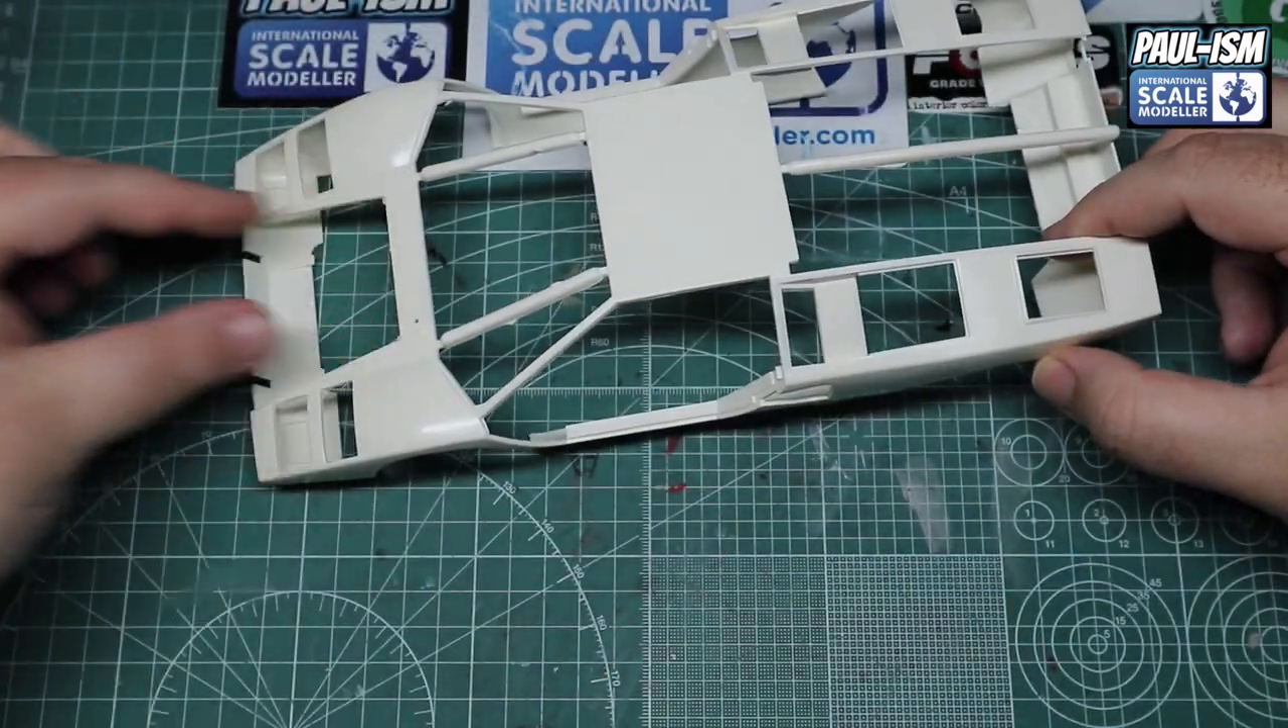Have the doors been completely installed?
No.